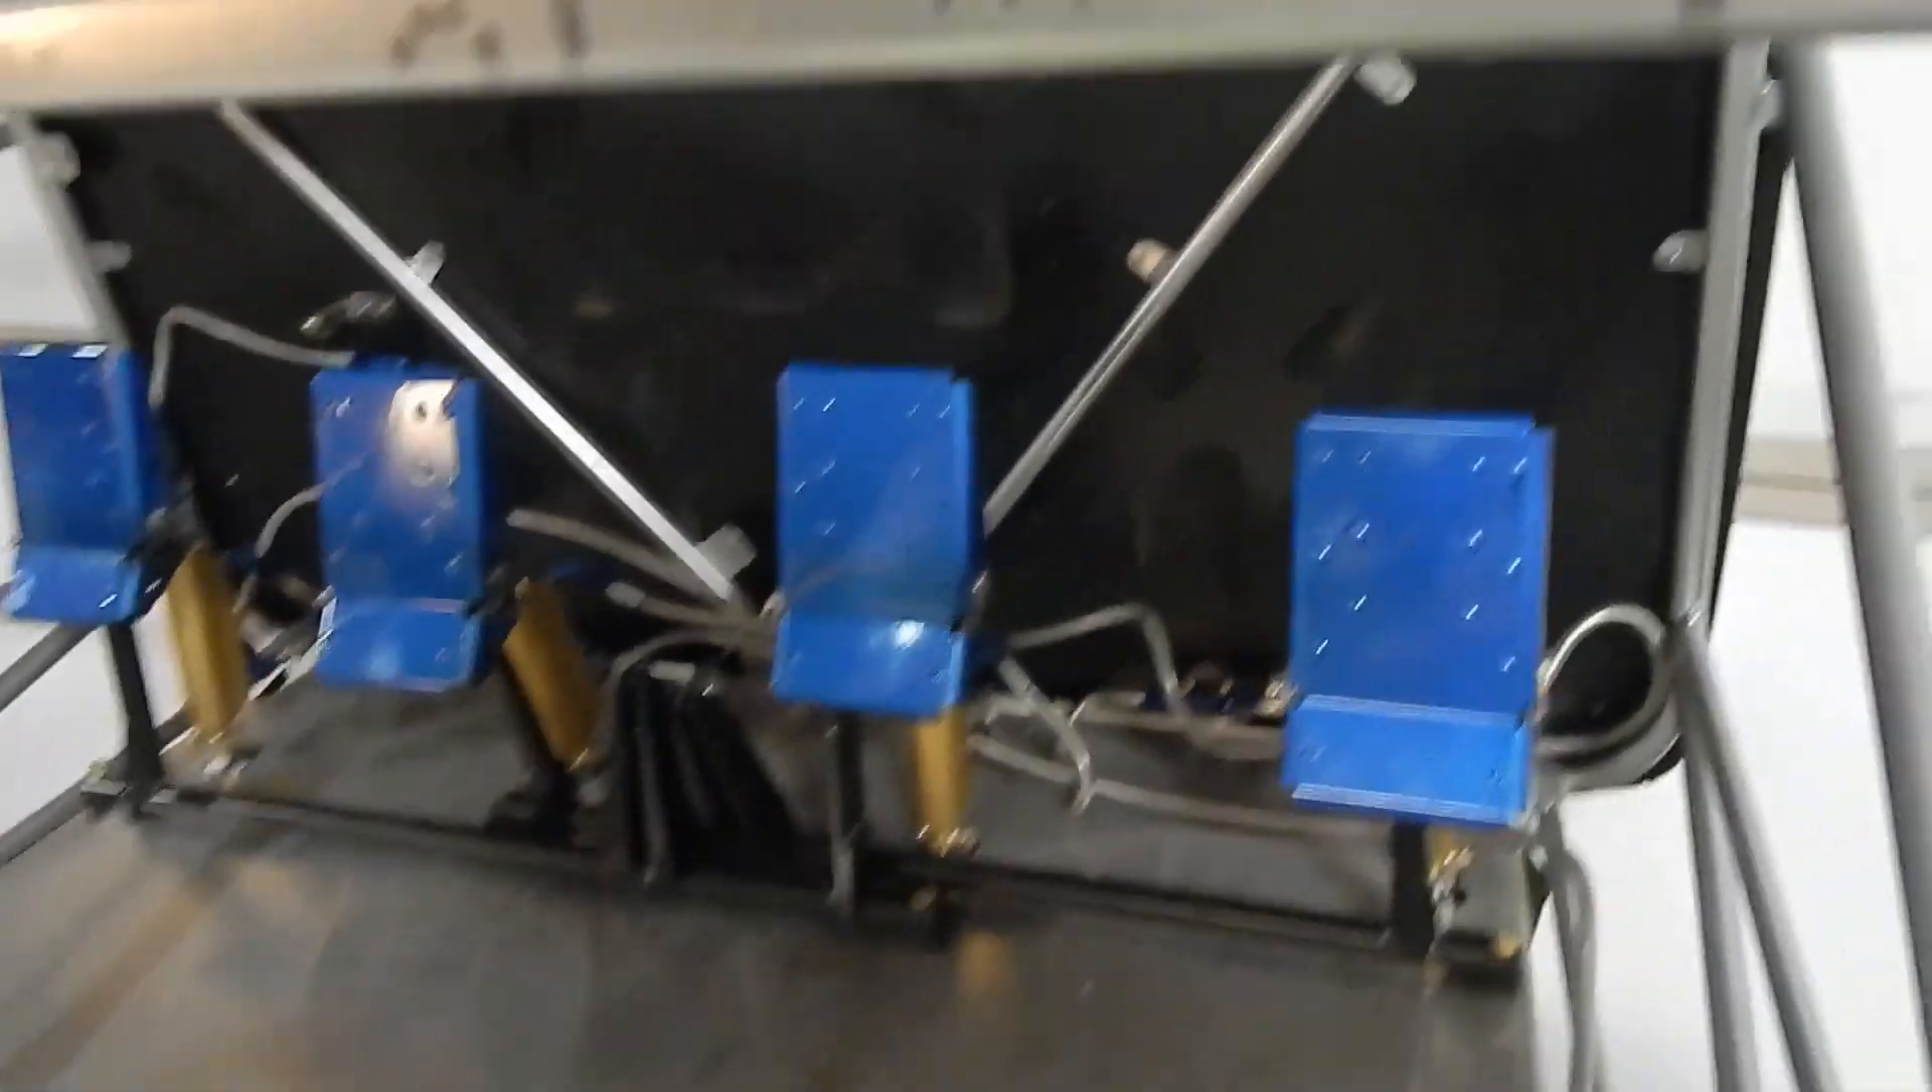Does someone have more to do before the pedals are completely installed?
No.